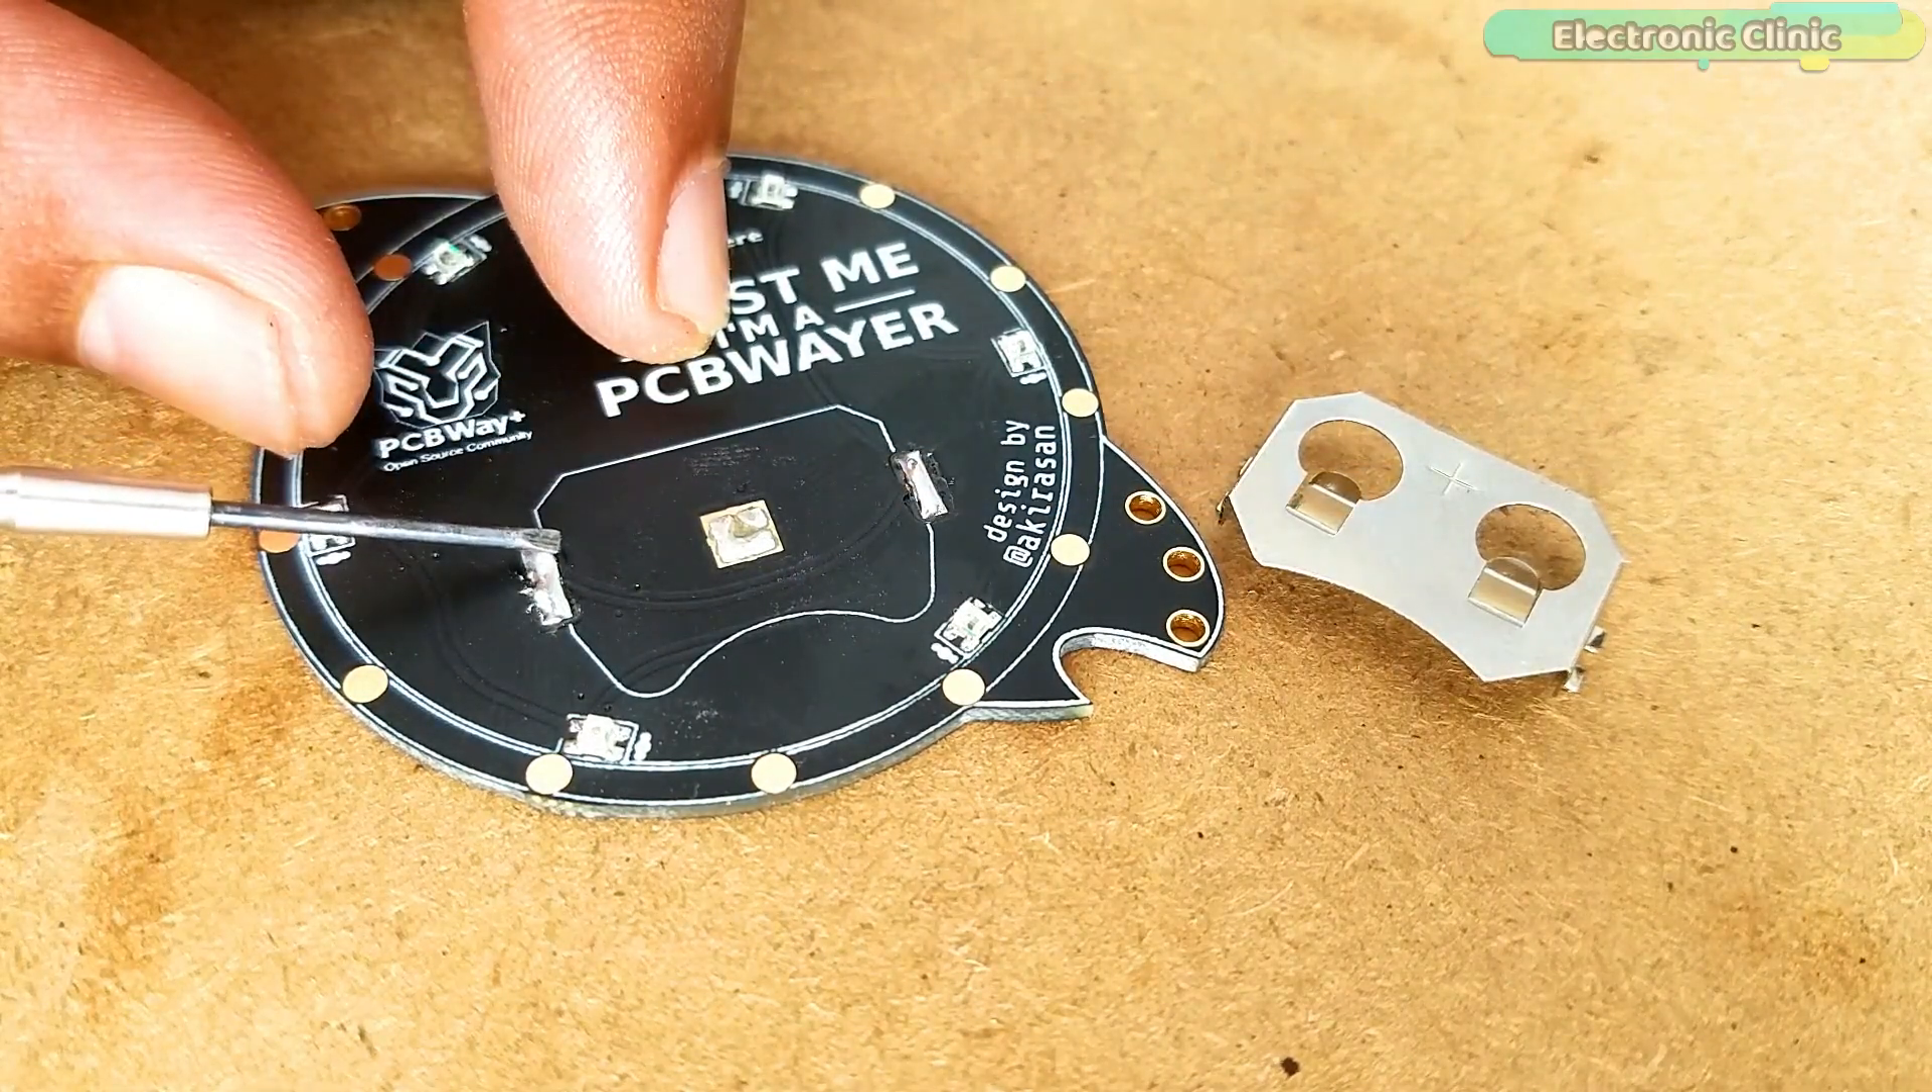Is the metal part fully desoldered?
Yes.